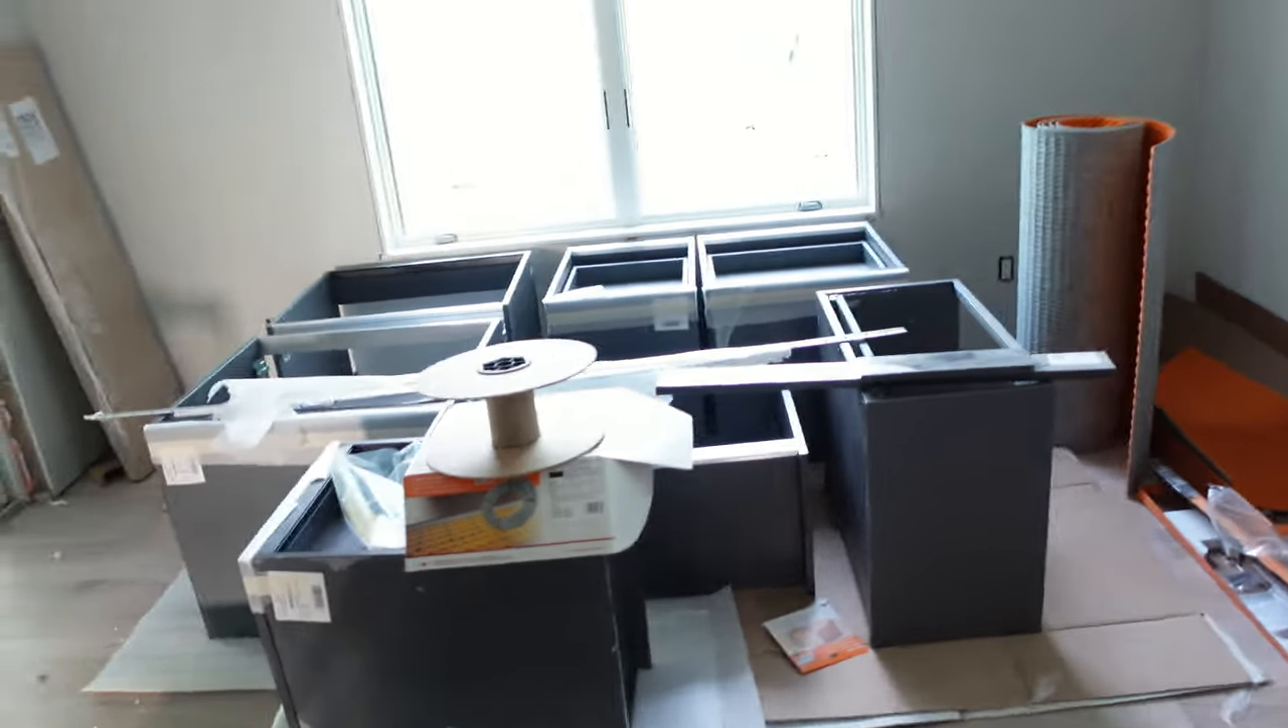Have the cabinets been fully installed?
No.